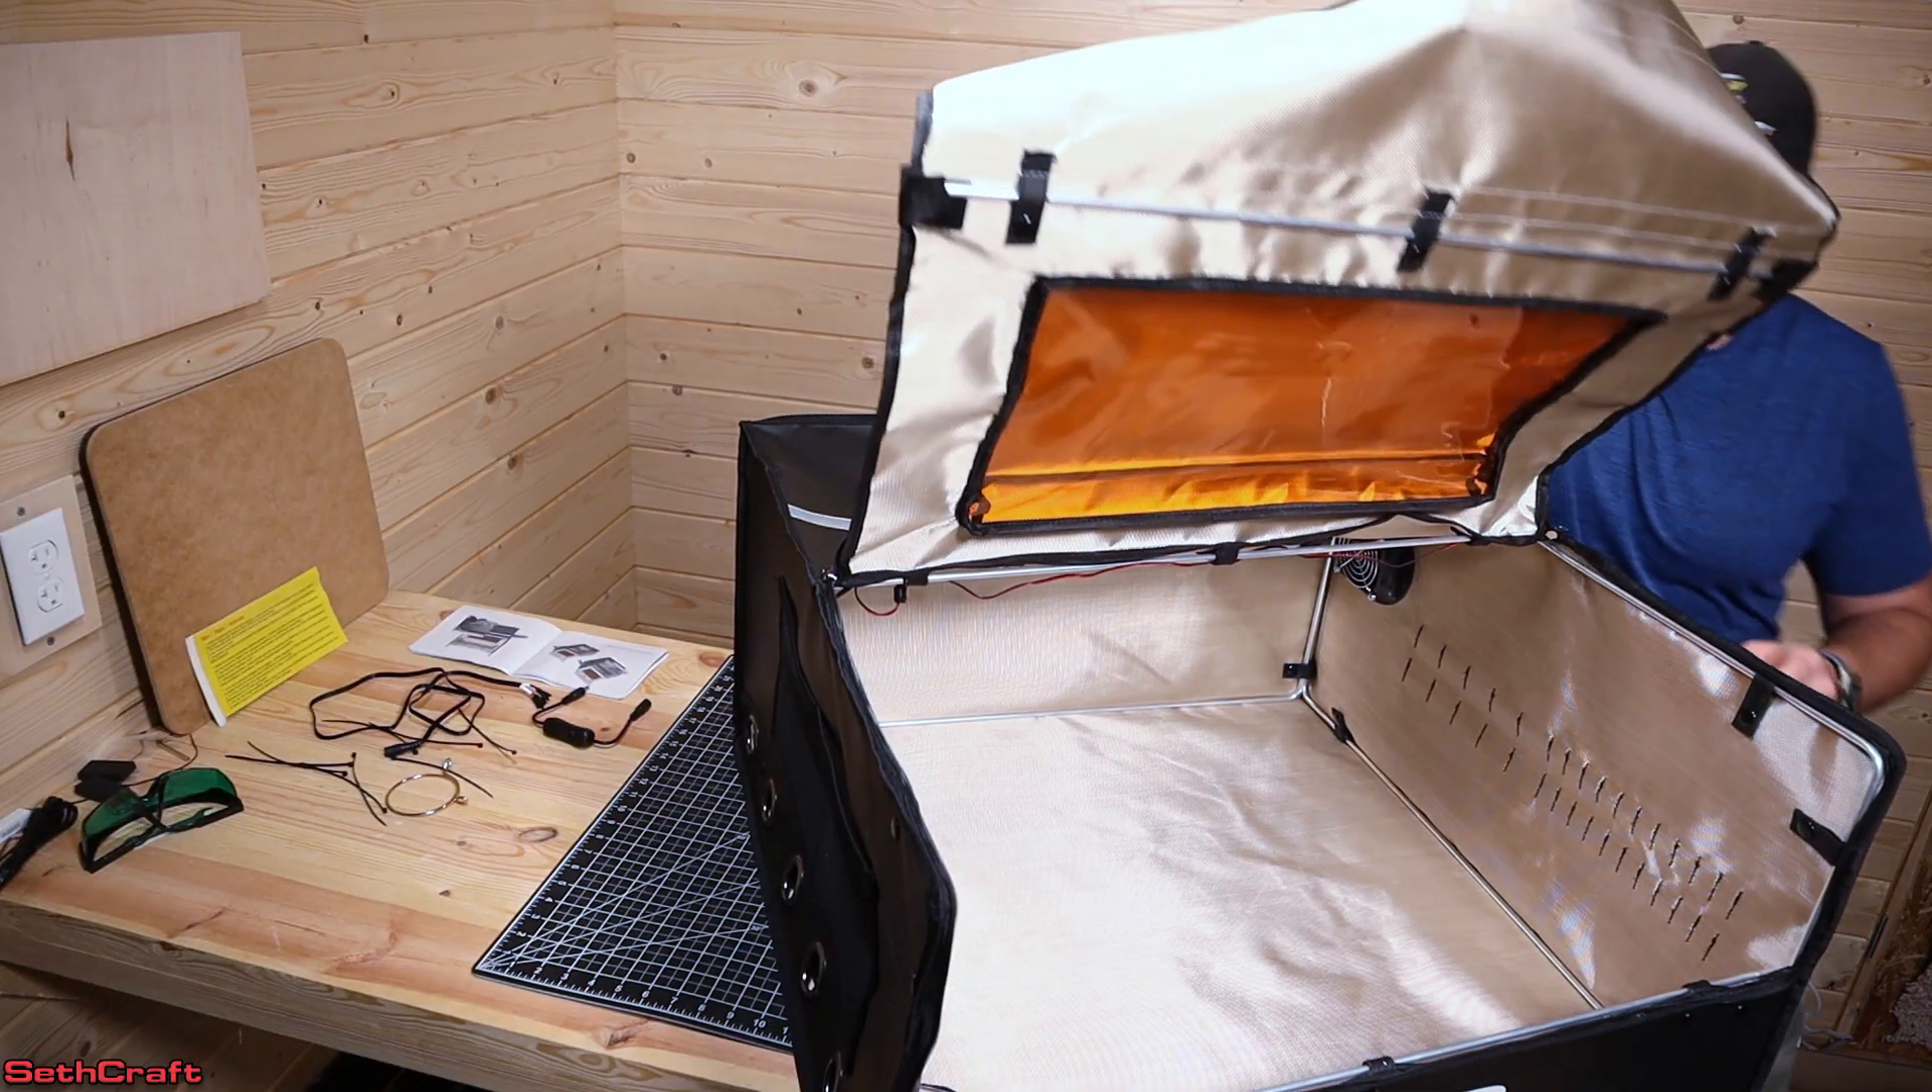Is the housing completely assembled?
Yes.